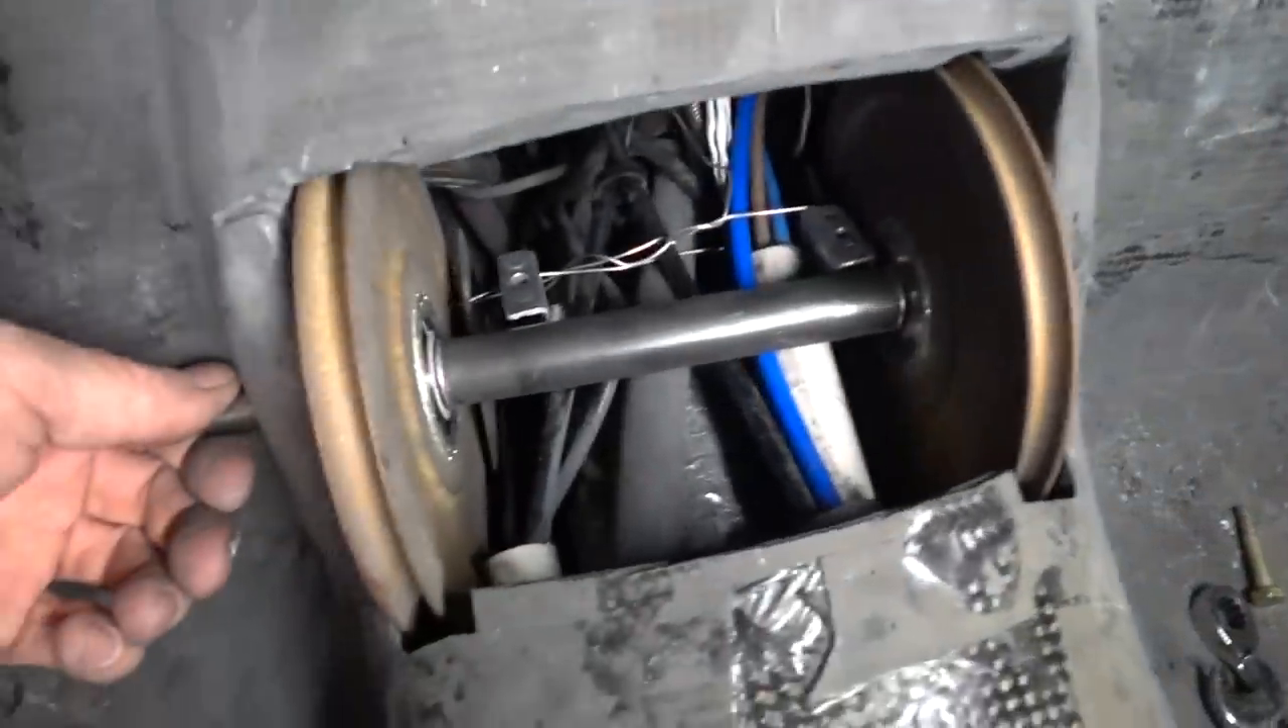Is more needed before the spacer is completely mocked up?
No.